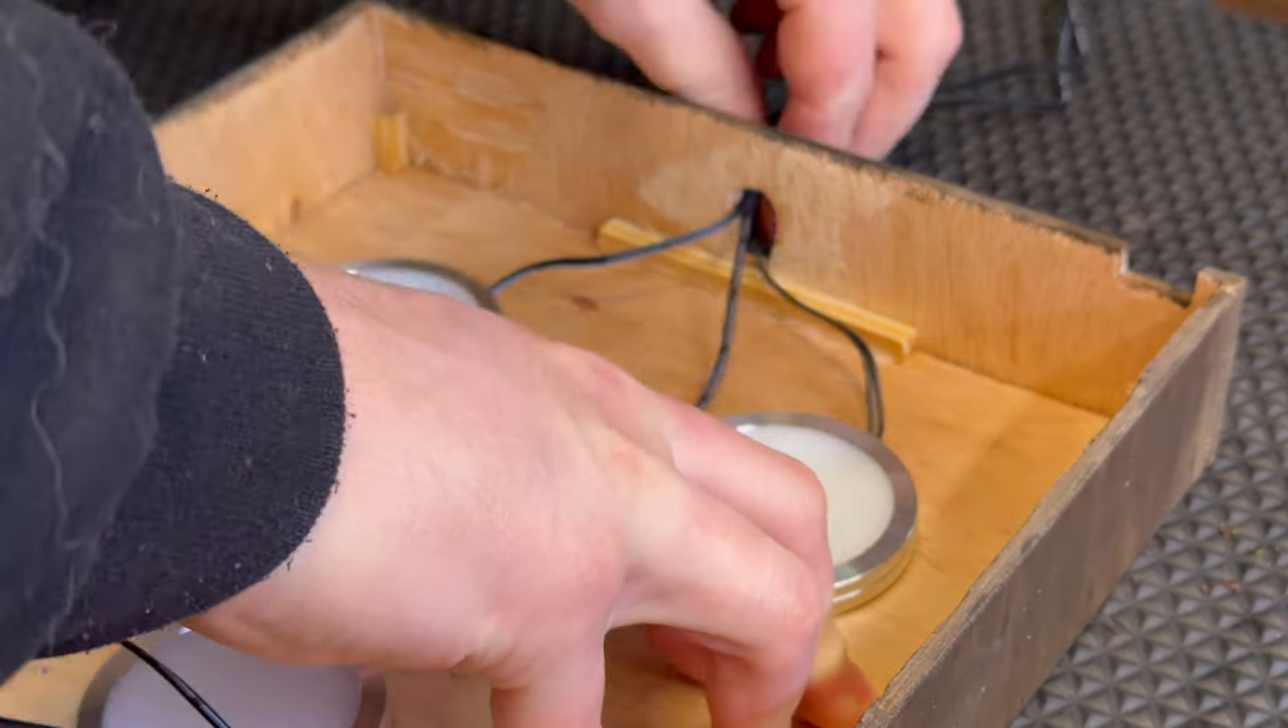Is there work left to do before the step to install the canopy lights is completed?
Yes.